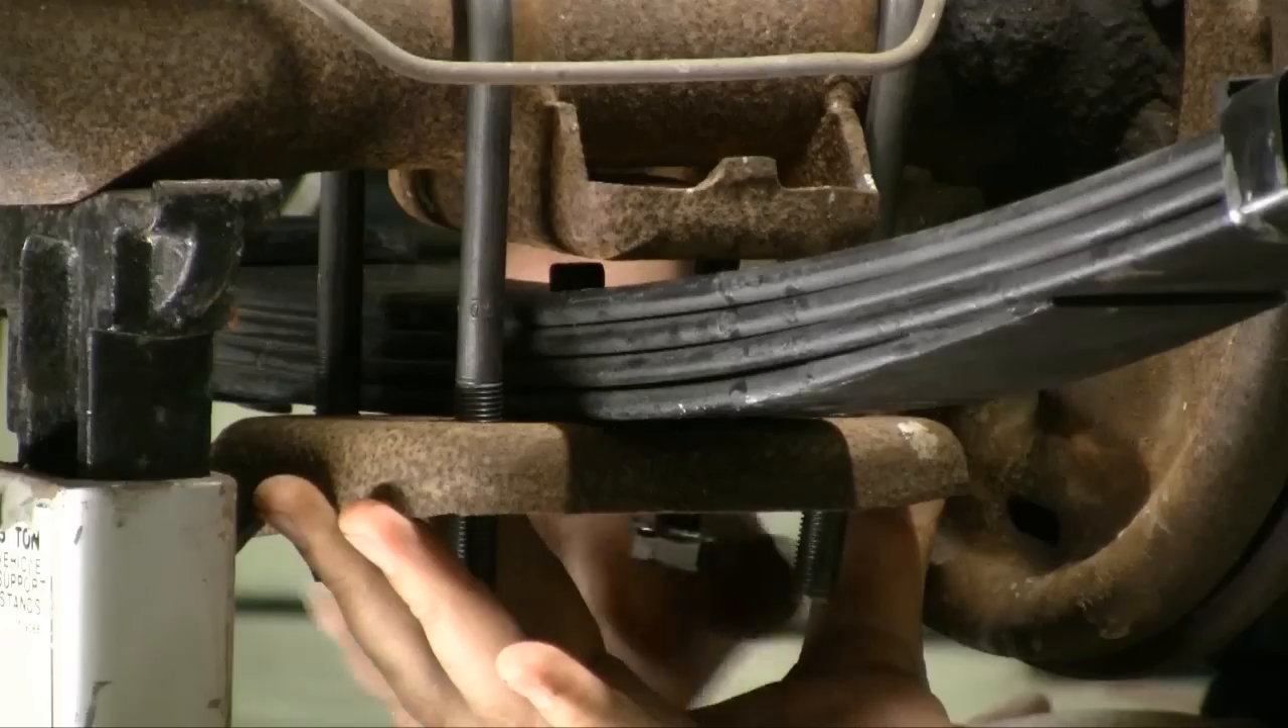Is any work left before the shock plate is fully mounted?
Yes.